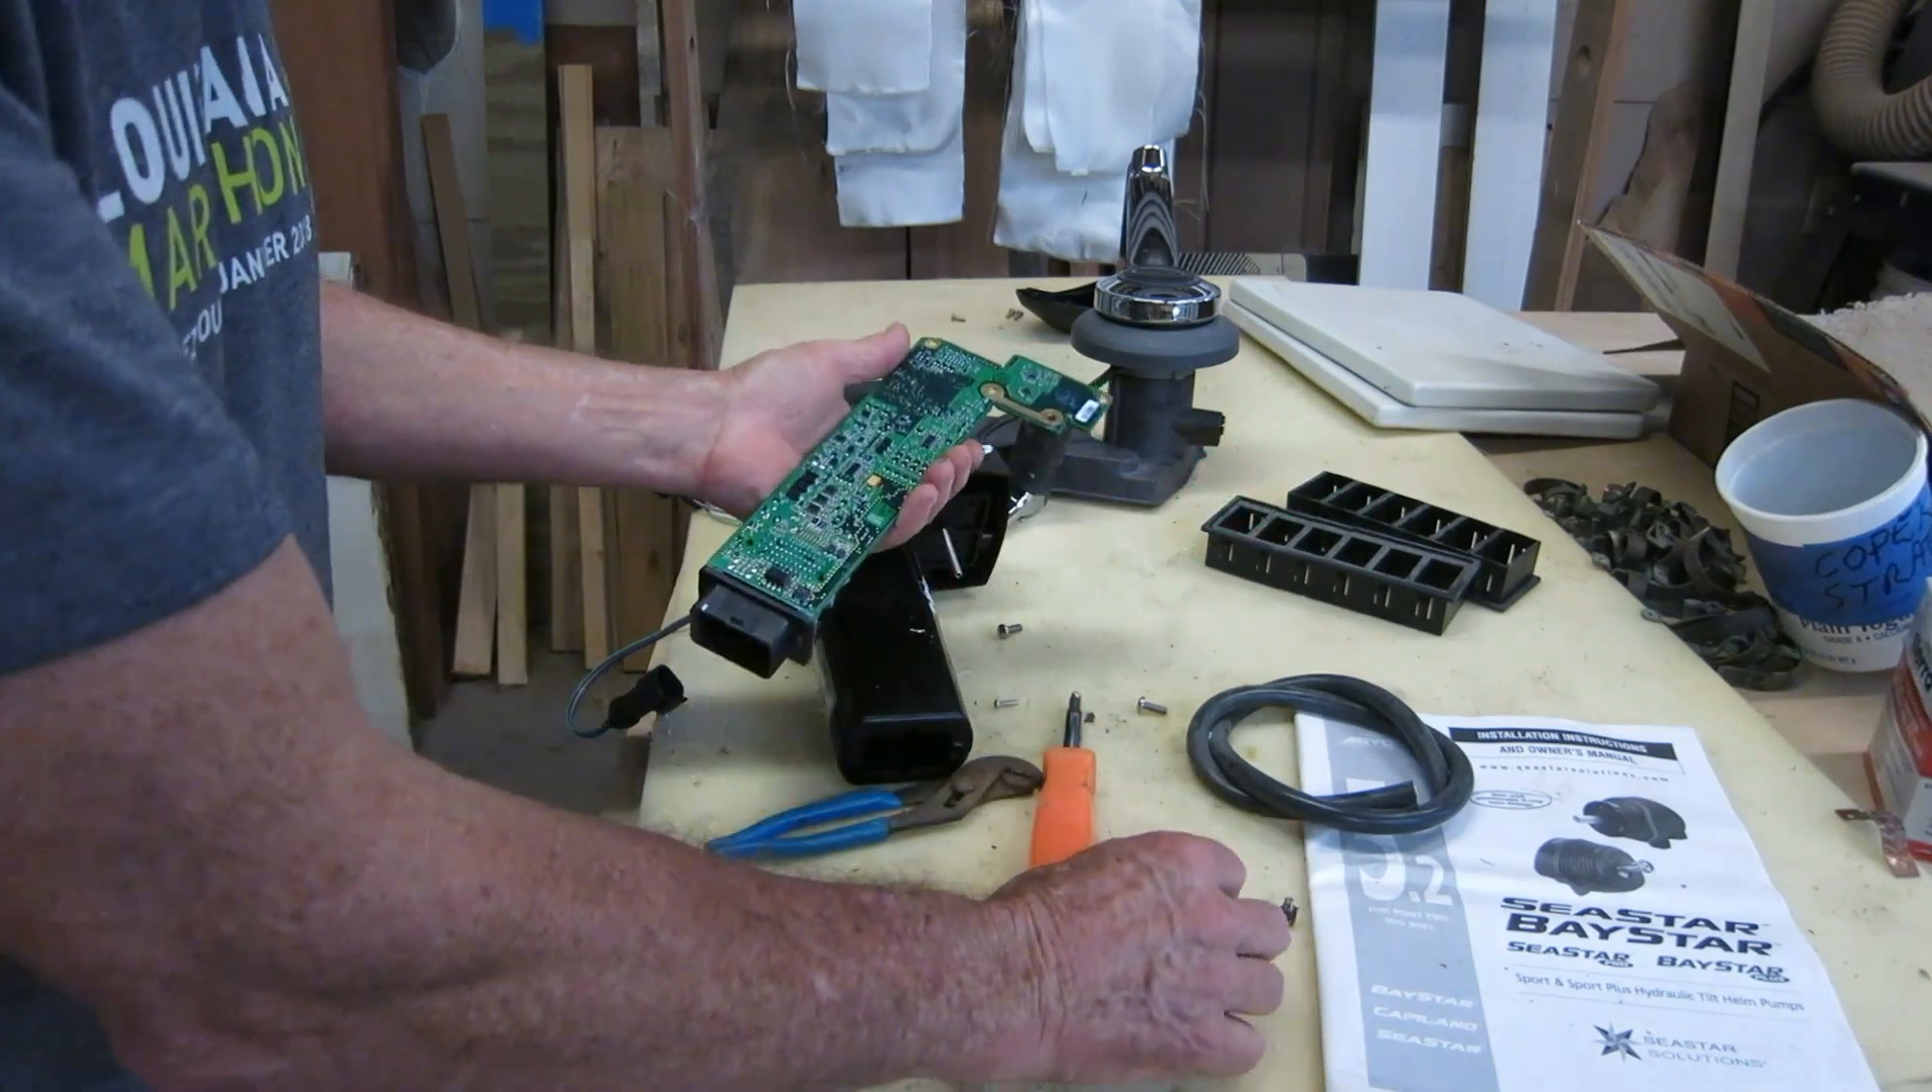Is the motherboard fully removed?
Yes.